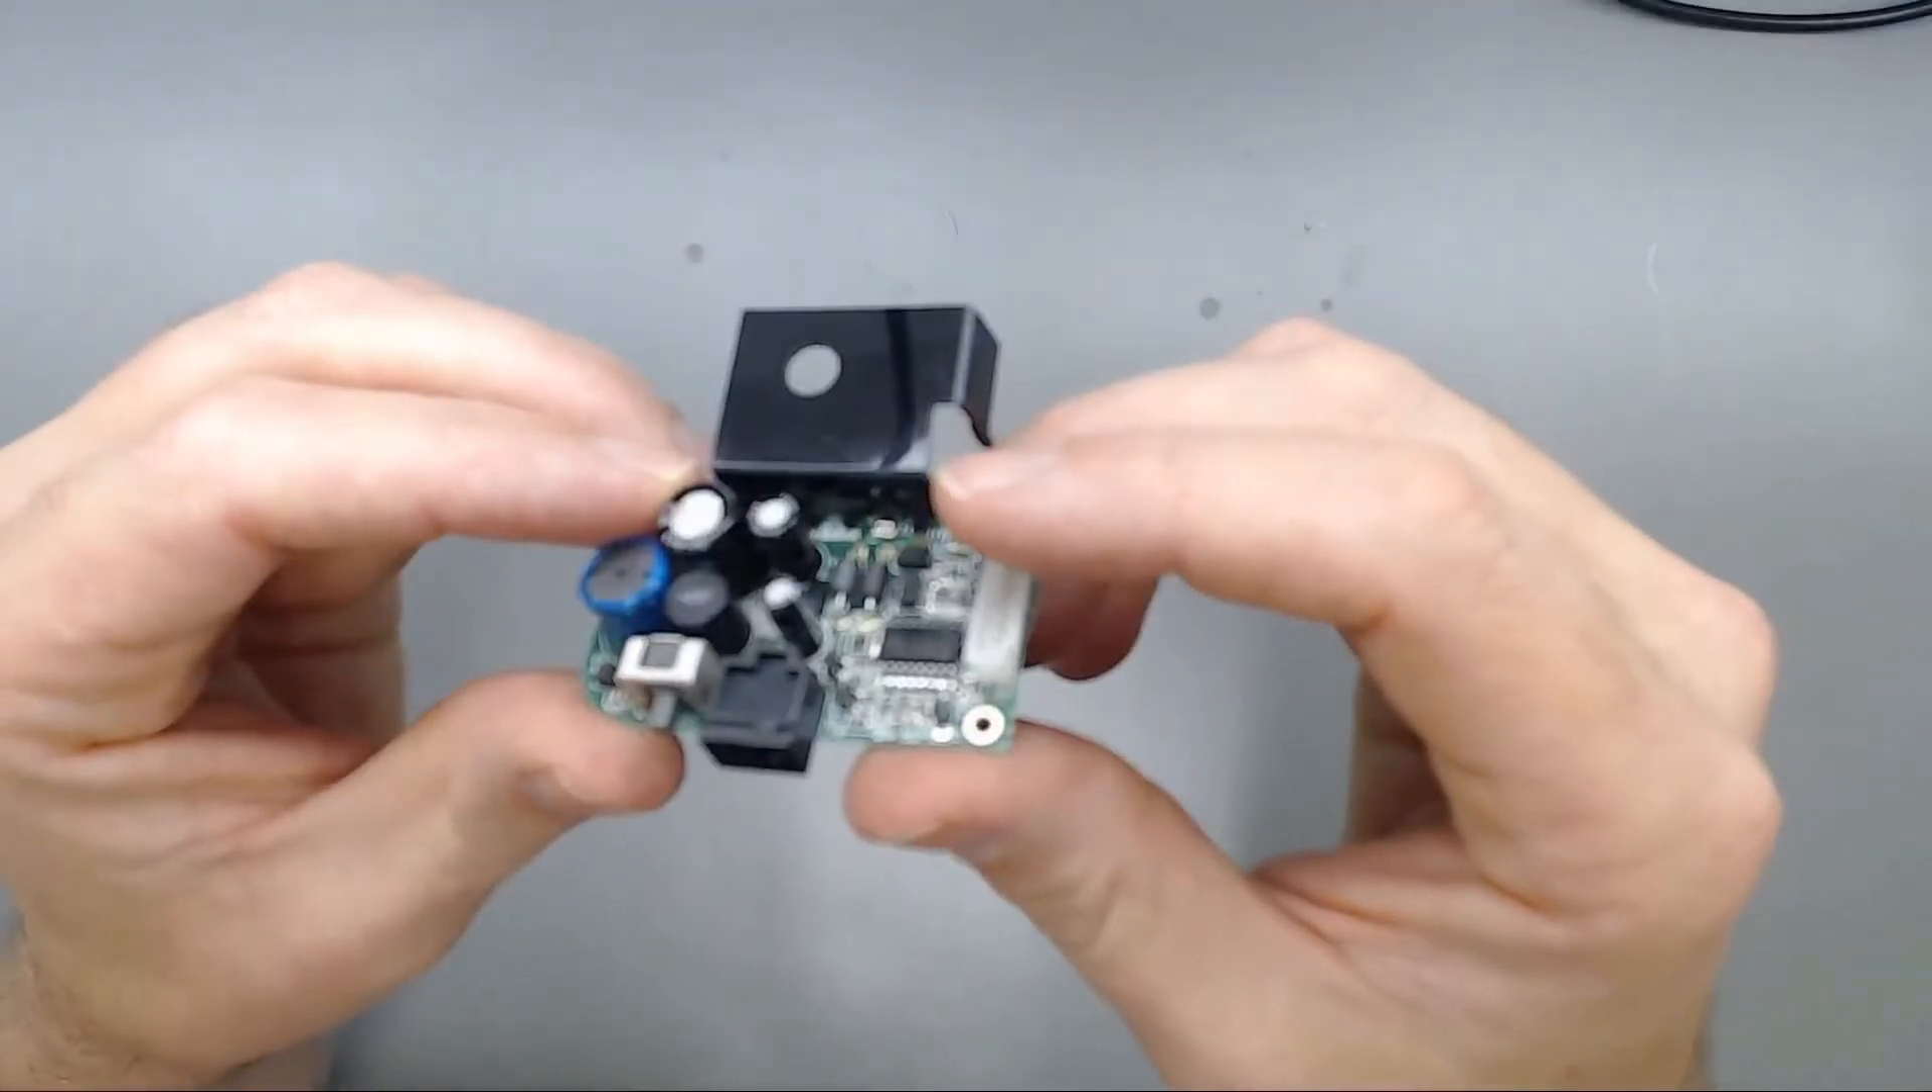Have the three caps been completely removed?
No.